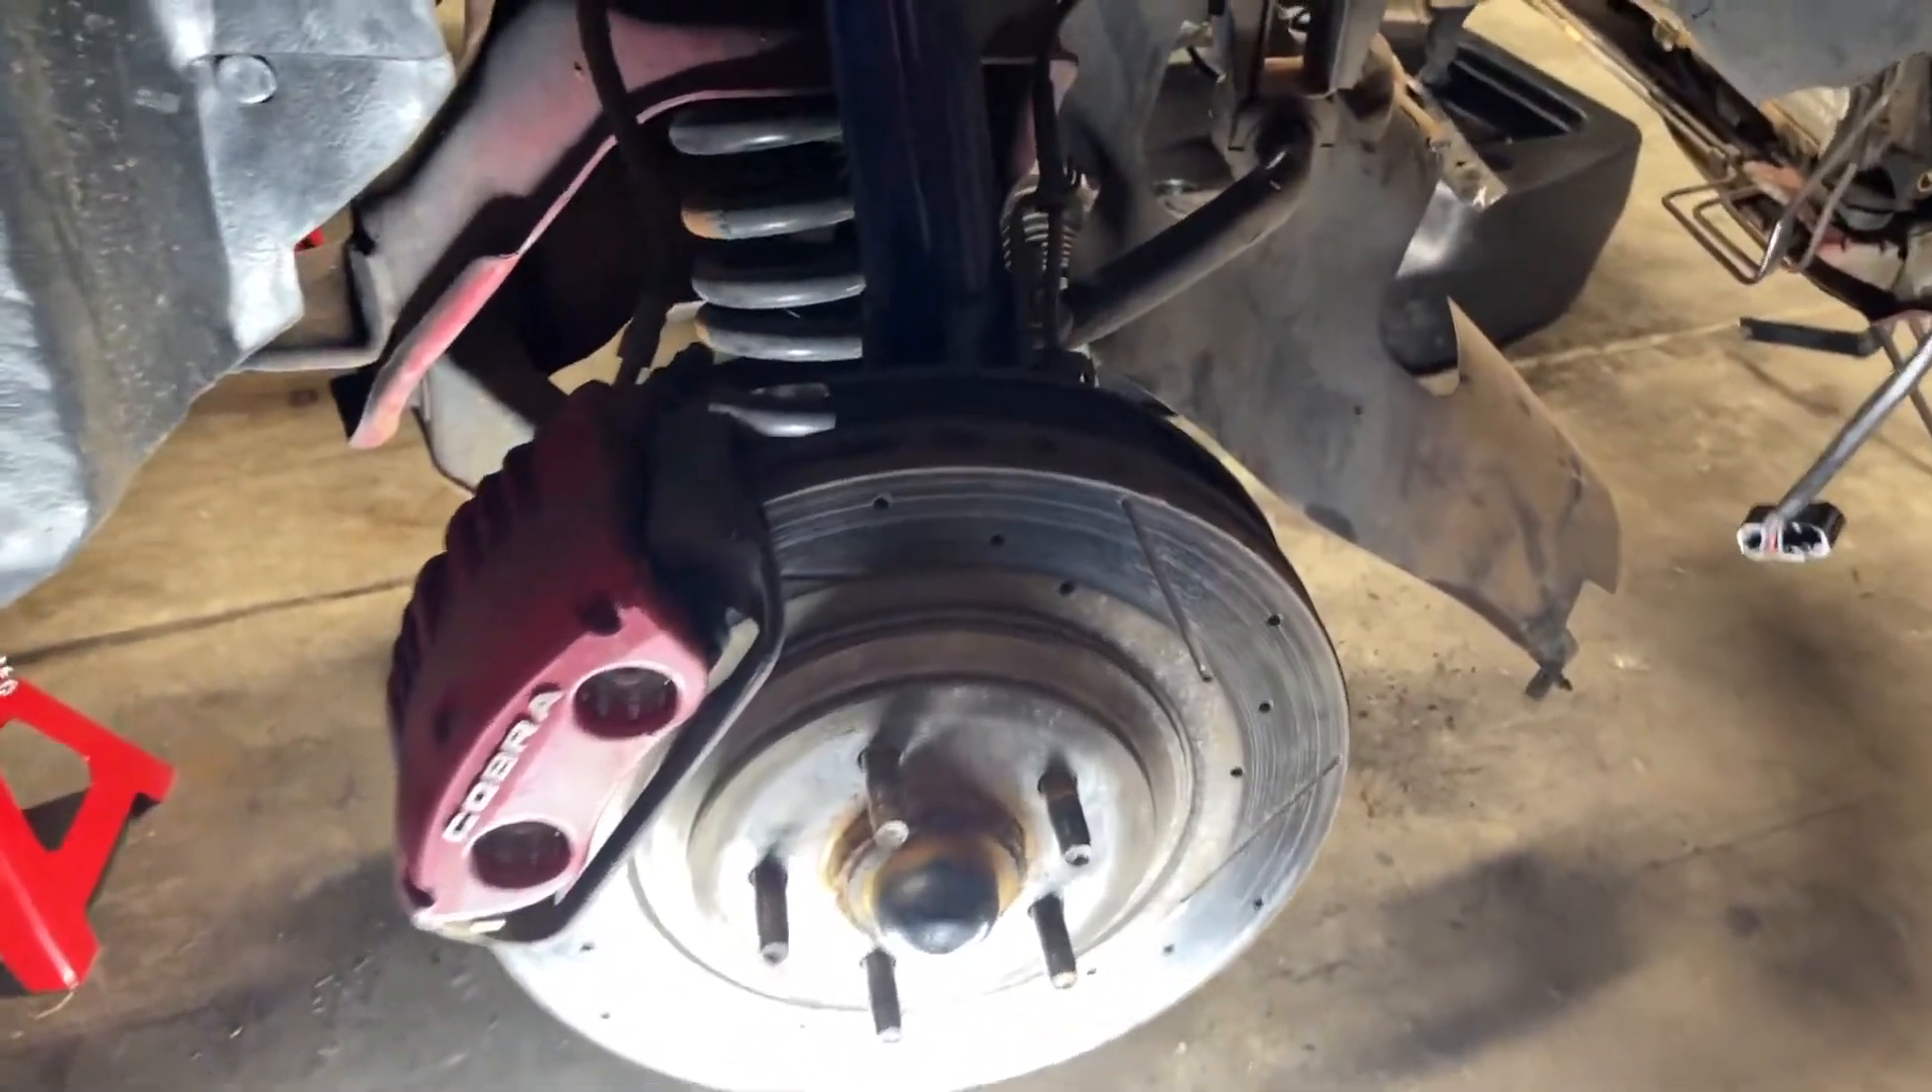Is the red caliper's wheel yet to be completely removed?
No.